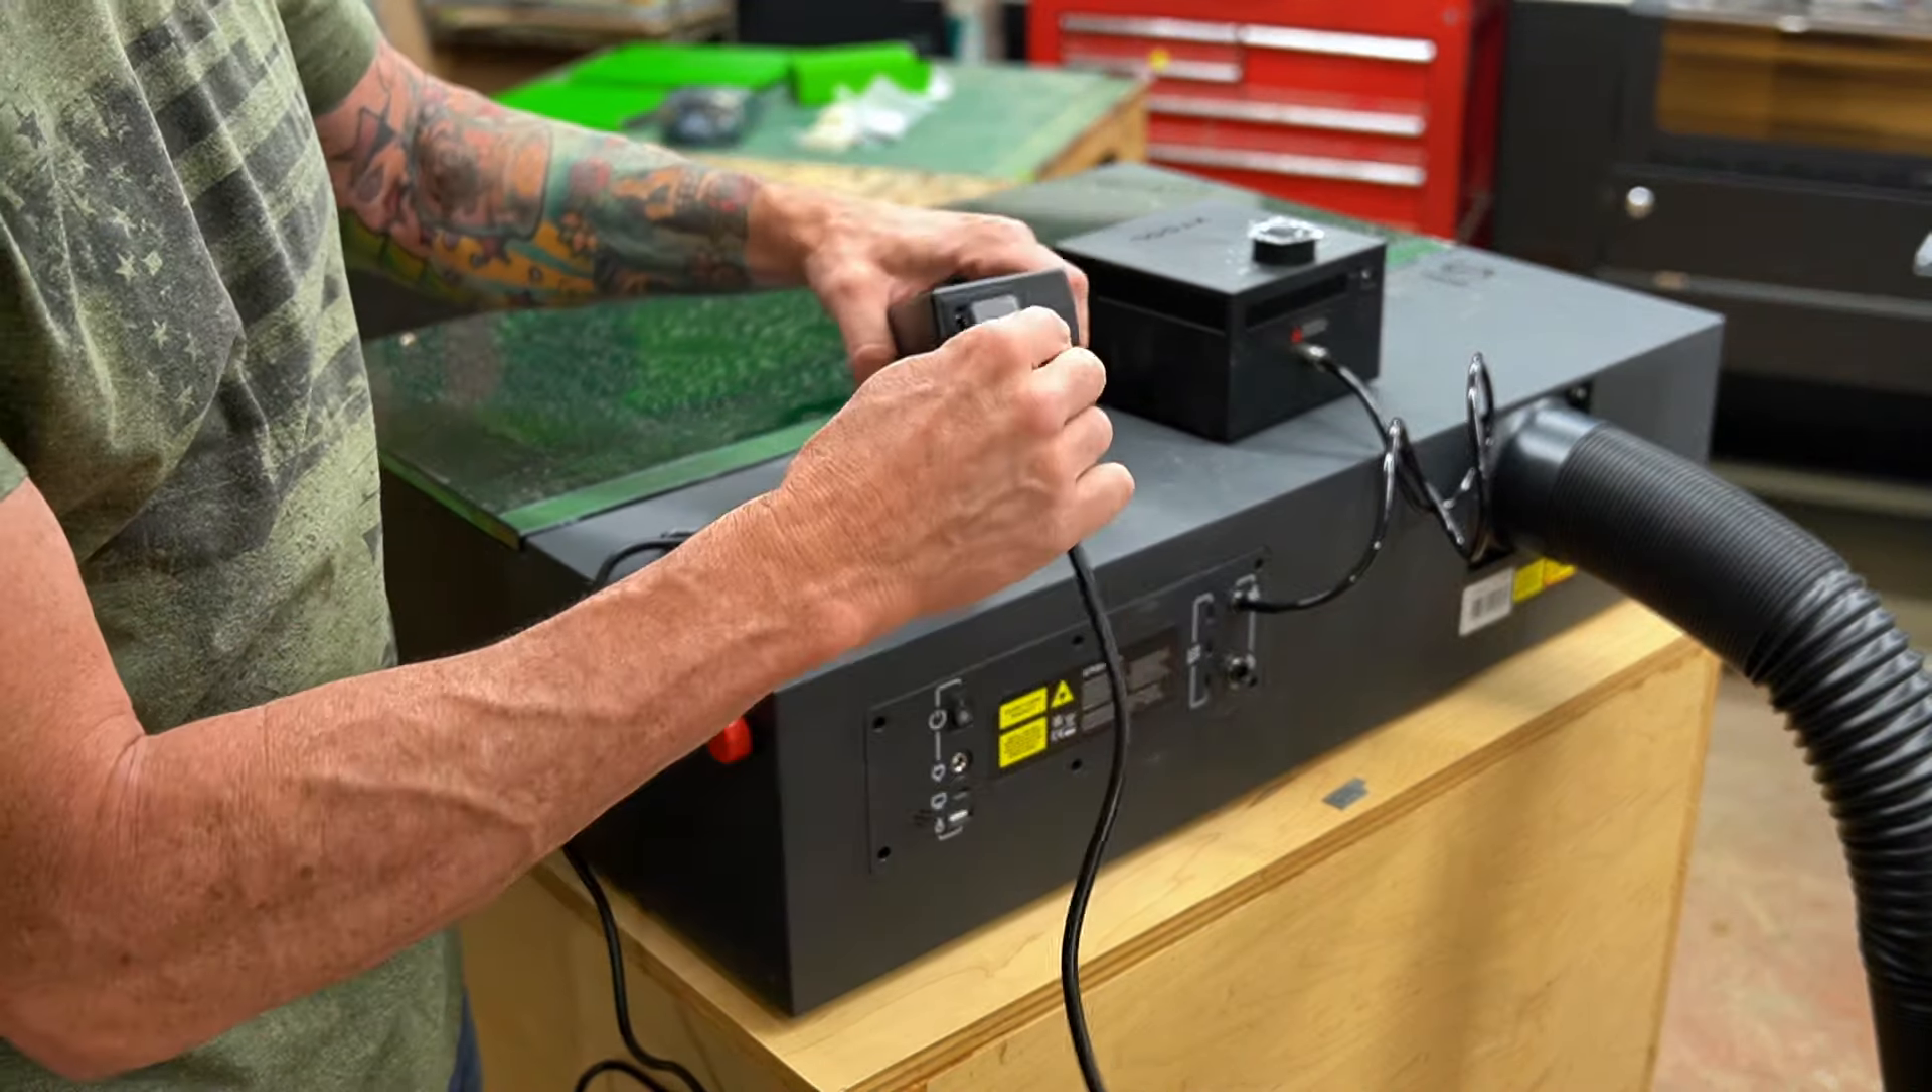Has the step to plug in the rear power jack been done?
No.